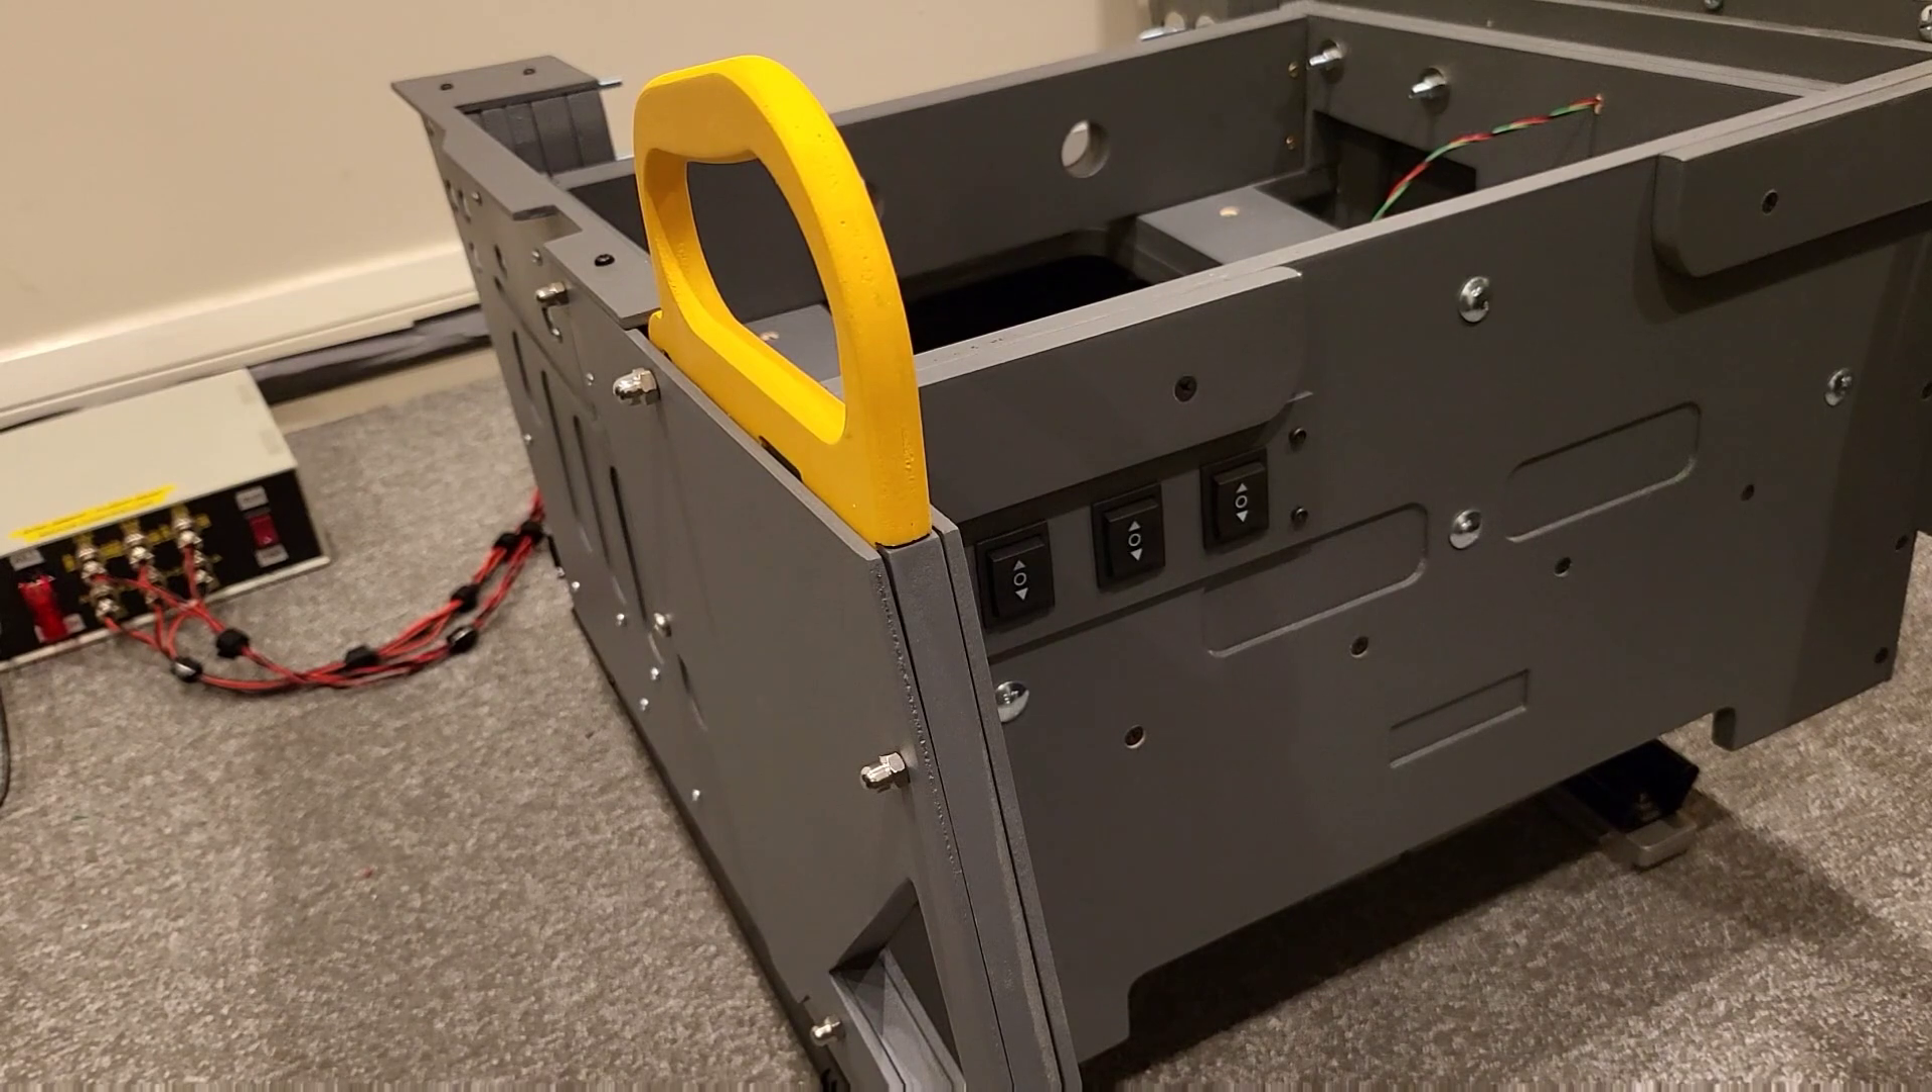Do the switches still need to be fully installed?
No.